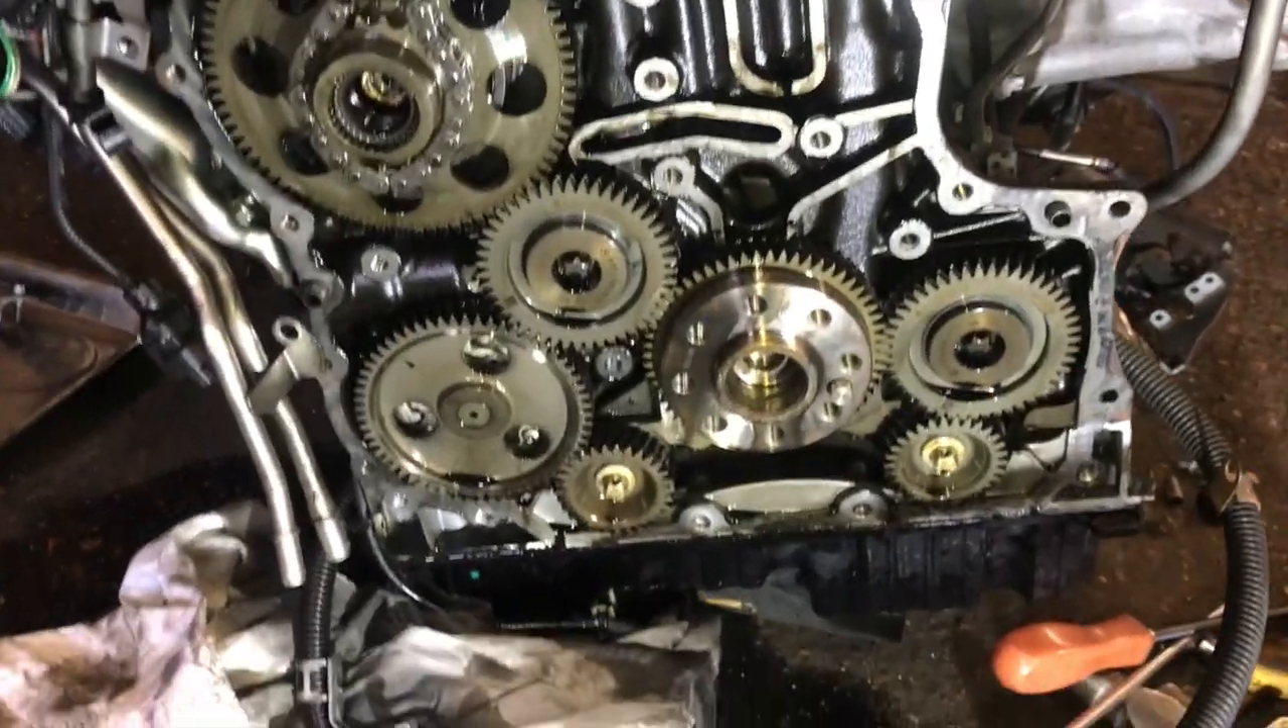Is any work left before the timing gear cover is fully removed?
No.